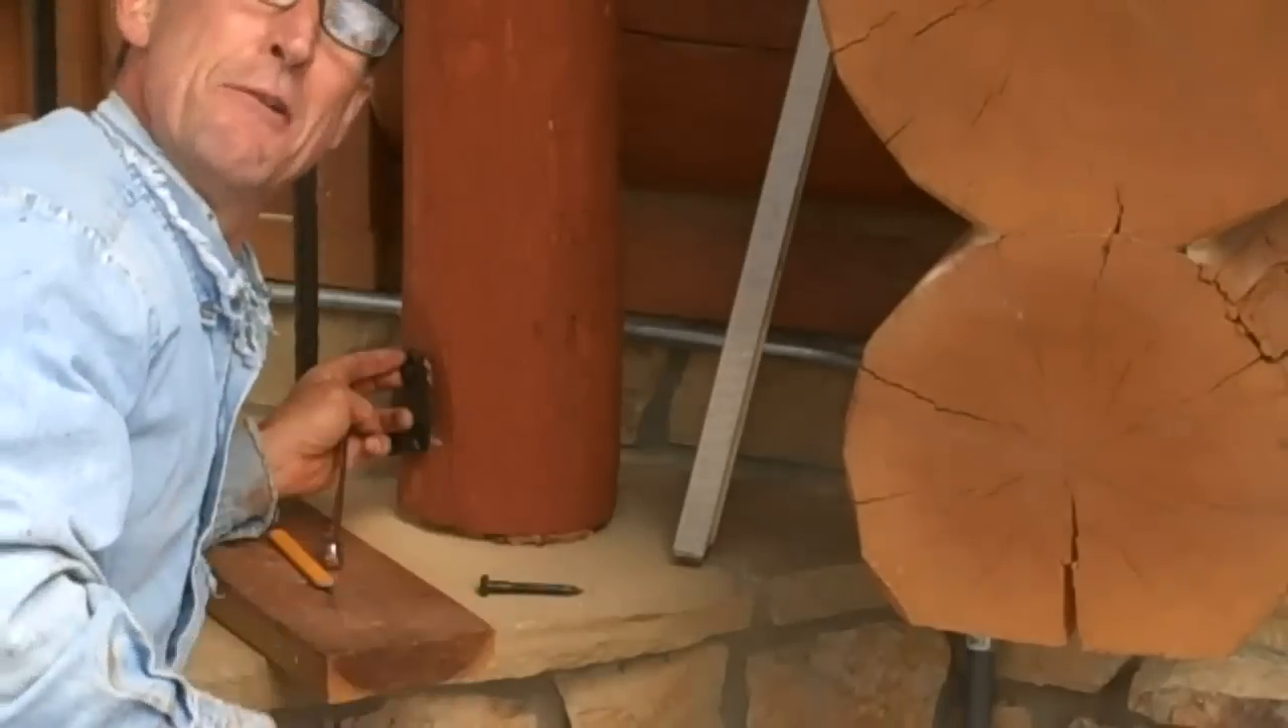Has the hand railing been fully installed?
No.